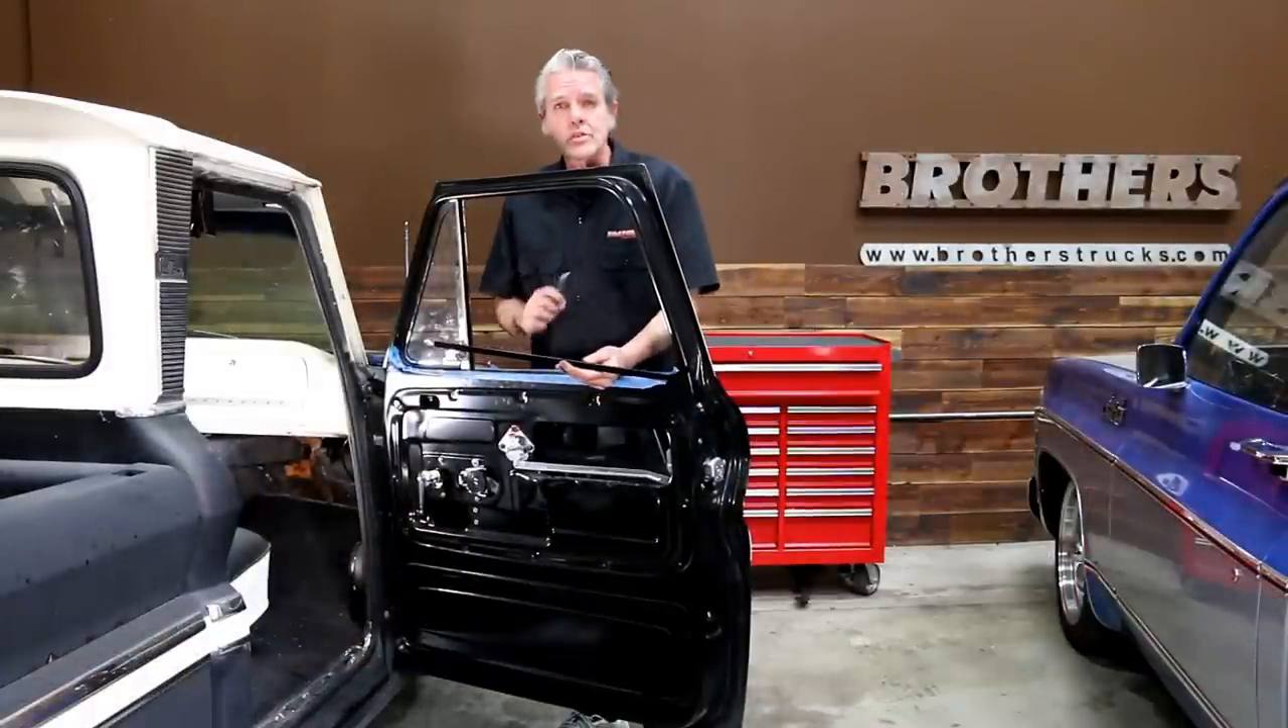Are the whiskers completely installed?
No.